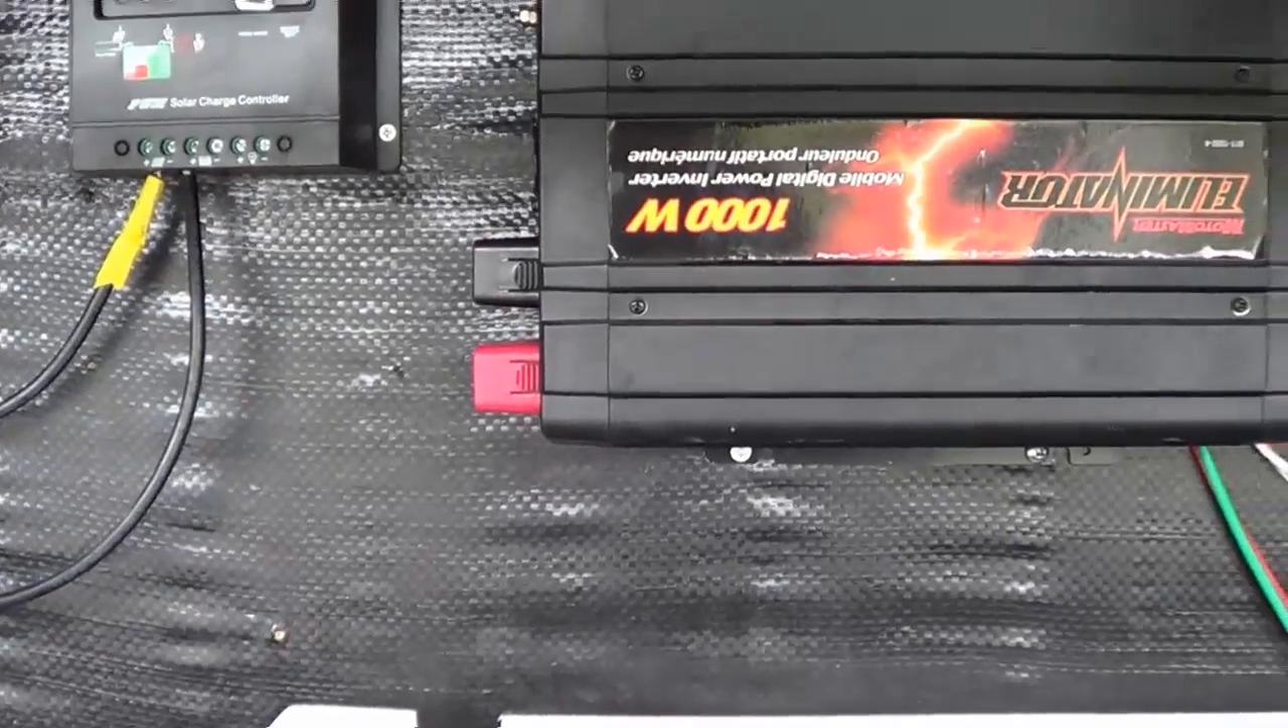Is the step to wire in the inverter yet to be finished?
Yes.